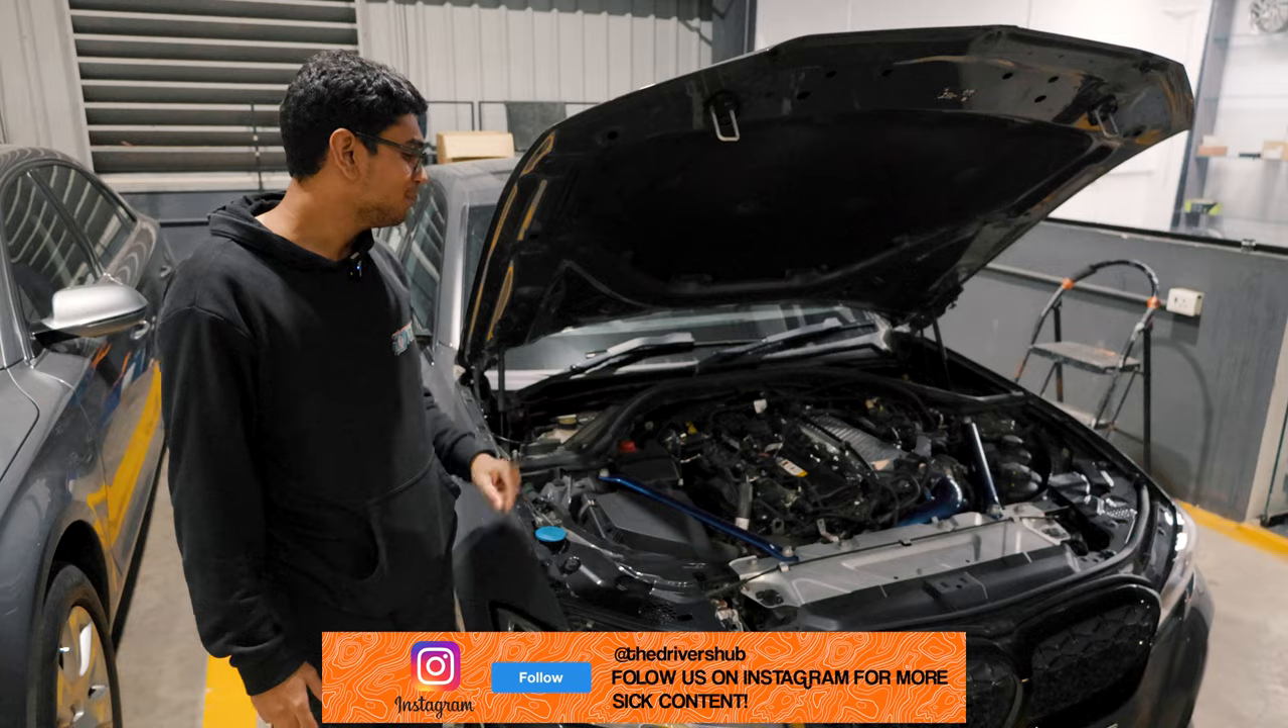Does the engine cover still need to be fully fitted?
Yes.